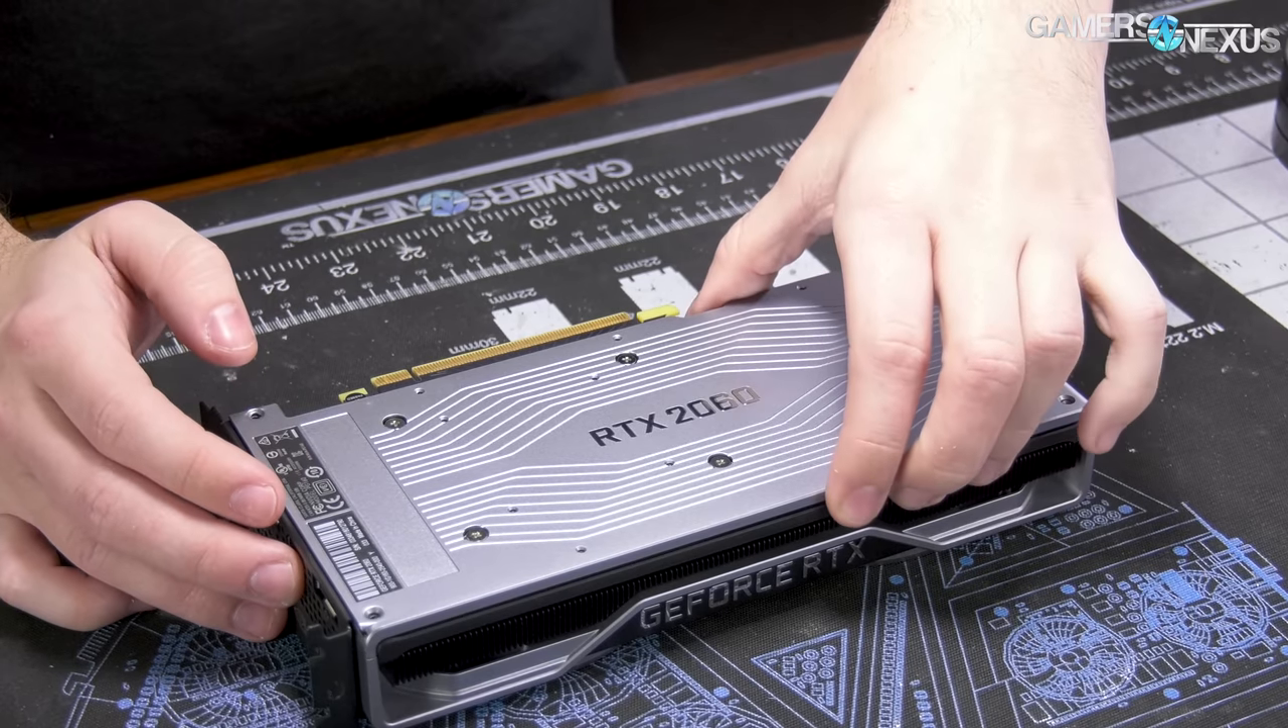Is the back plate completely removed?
No.